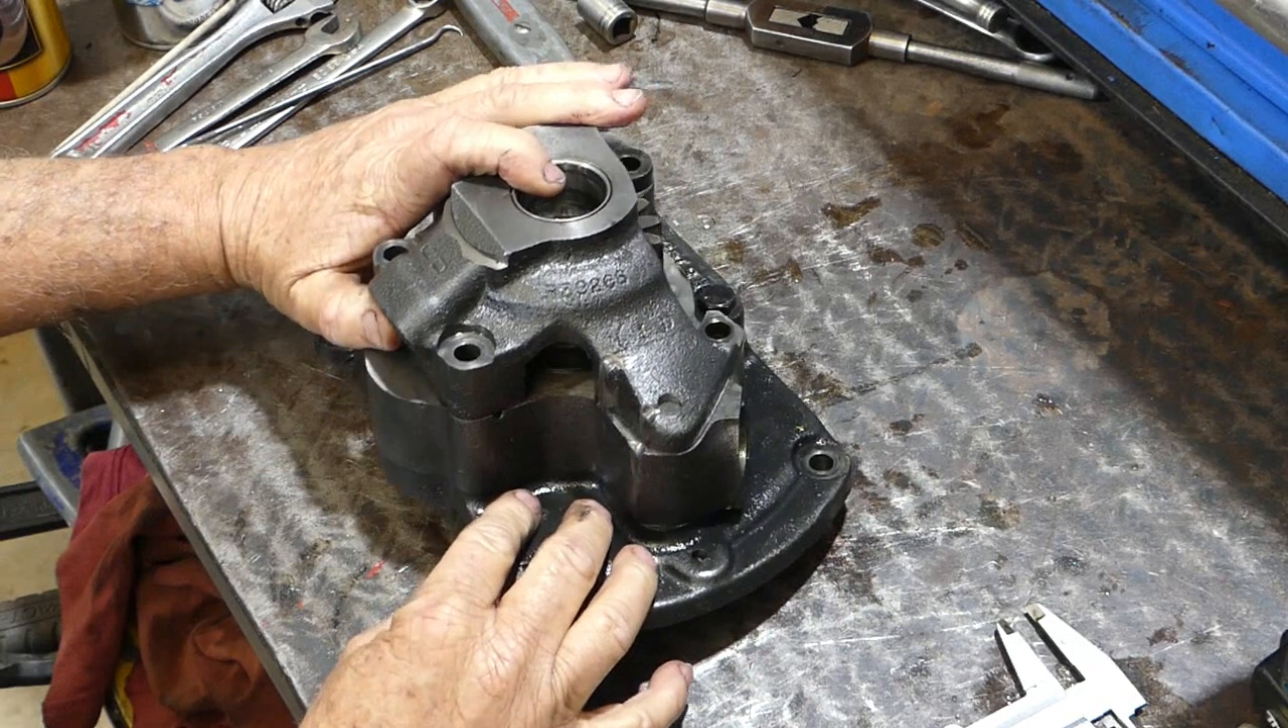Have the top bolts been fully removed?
Yes.